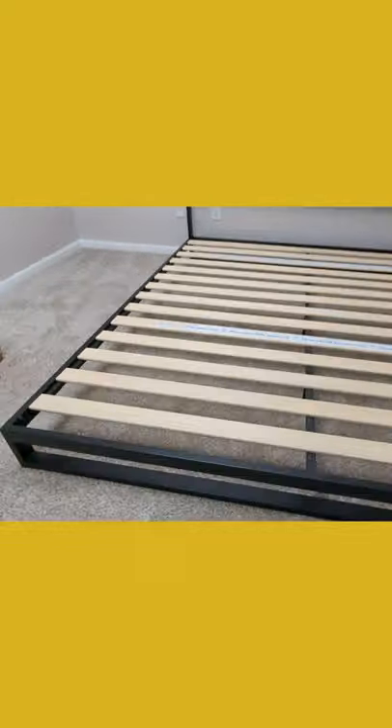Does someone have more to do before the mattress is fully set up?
Yes.